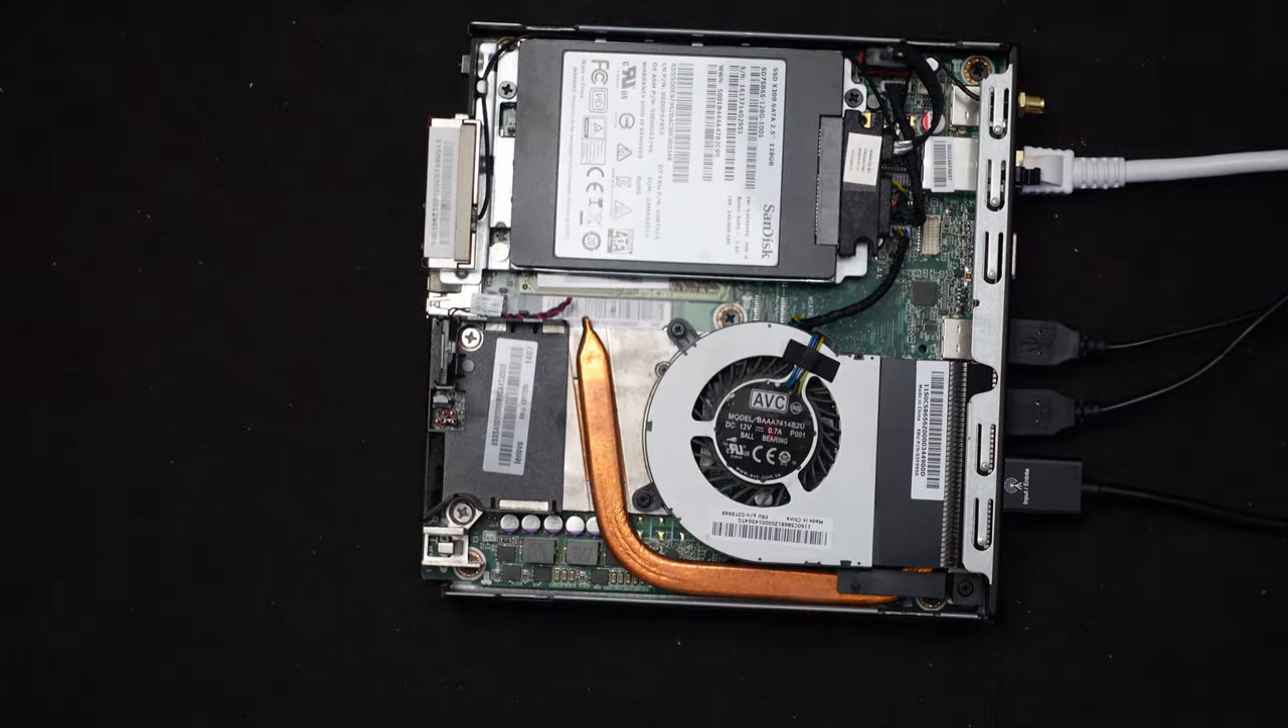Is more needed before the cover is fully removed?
No.